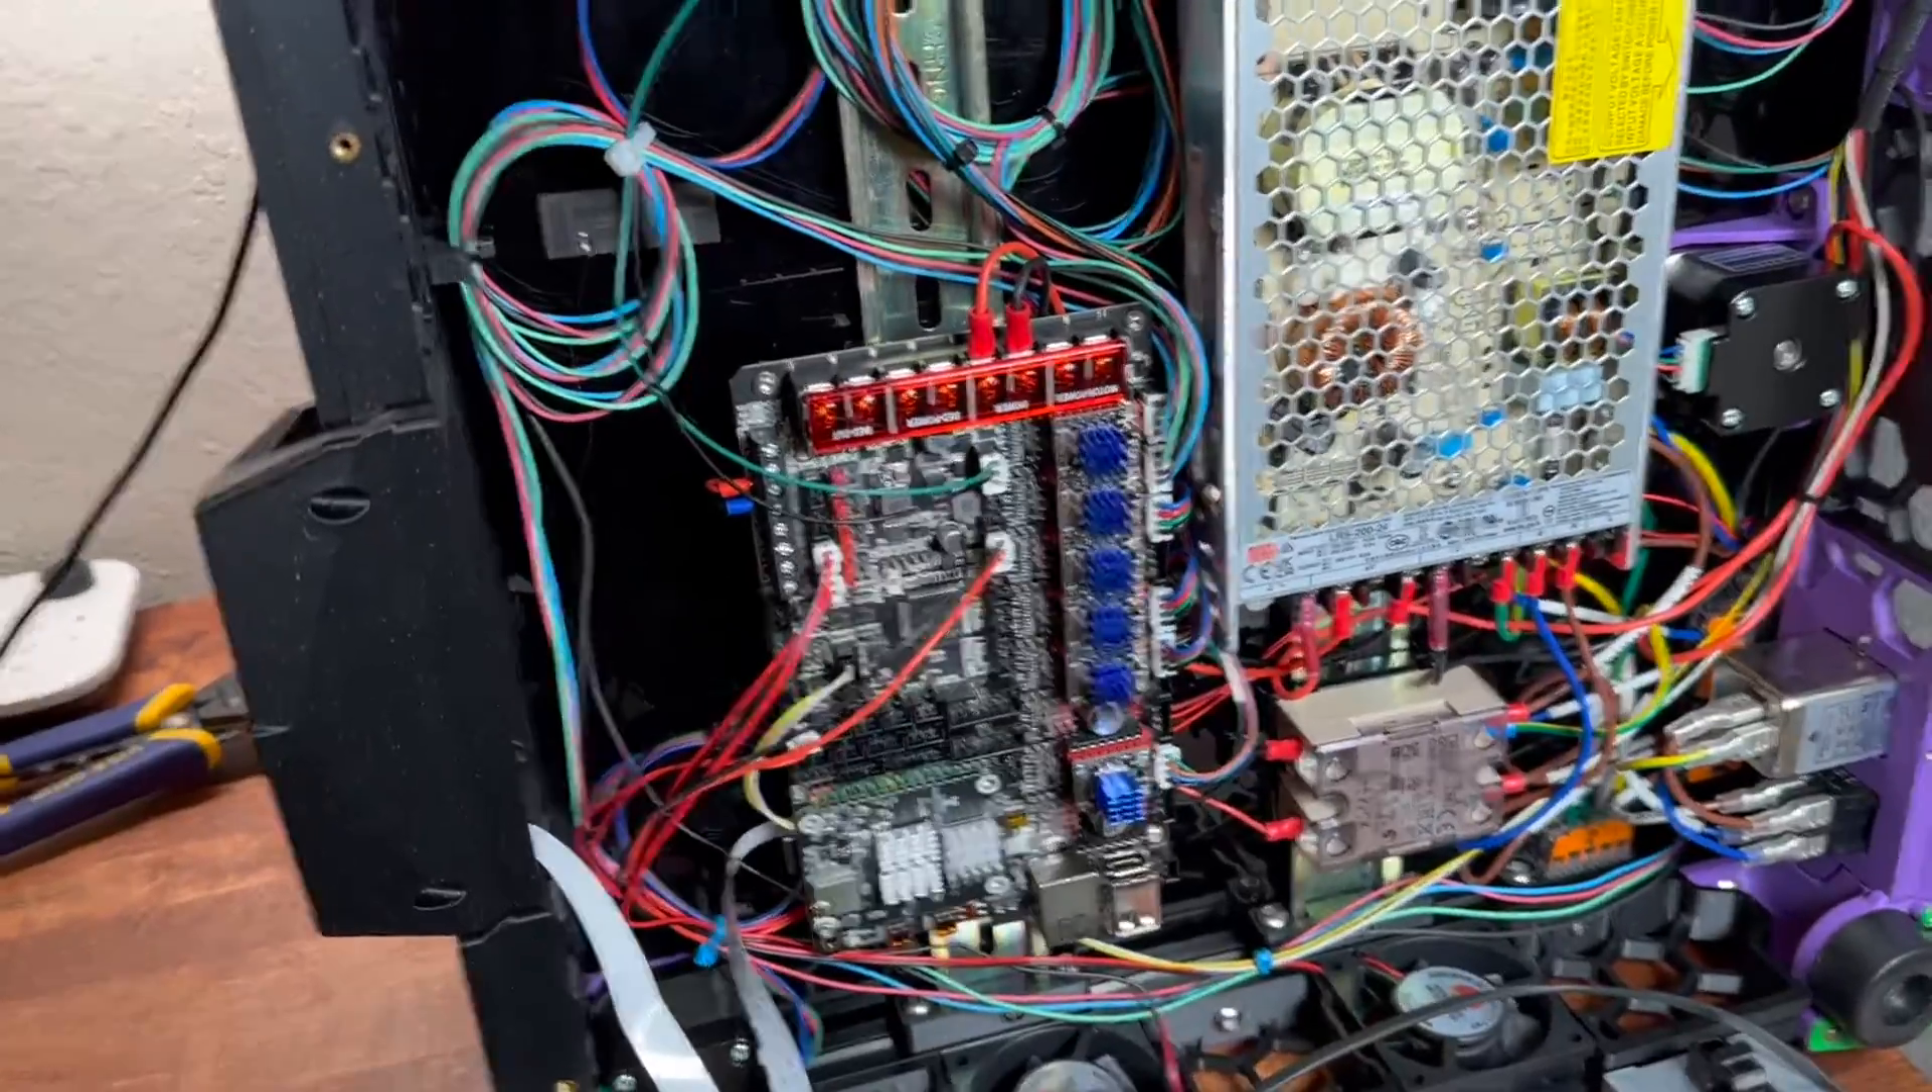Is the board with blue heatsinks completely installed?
Yes.